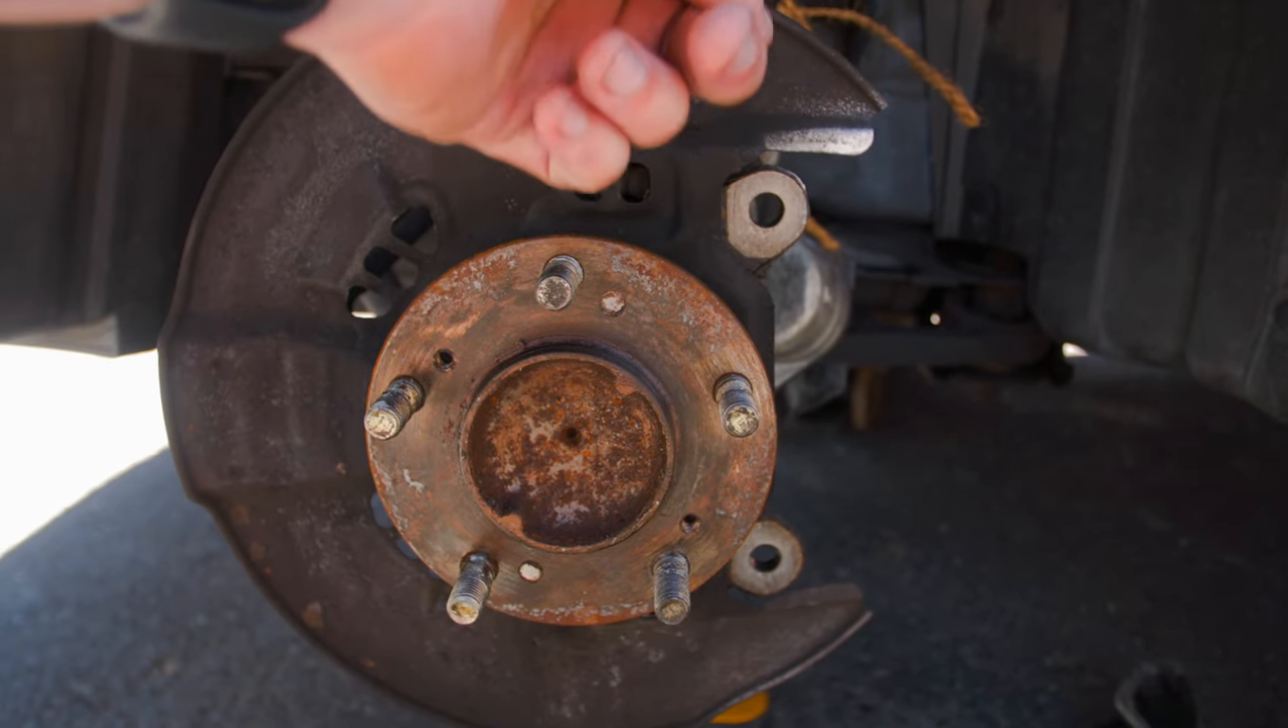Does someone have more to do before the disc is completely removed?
No.